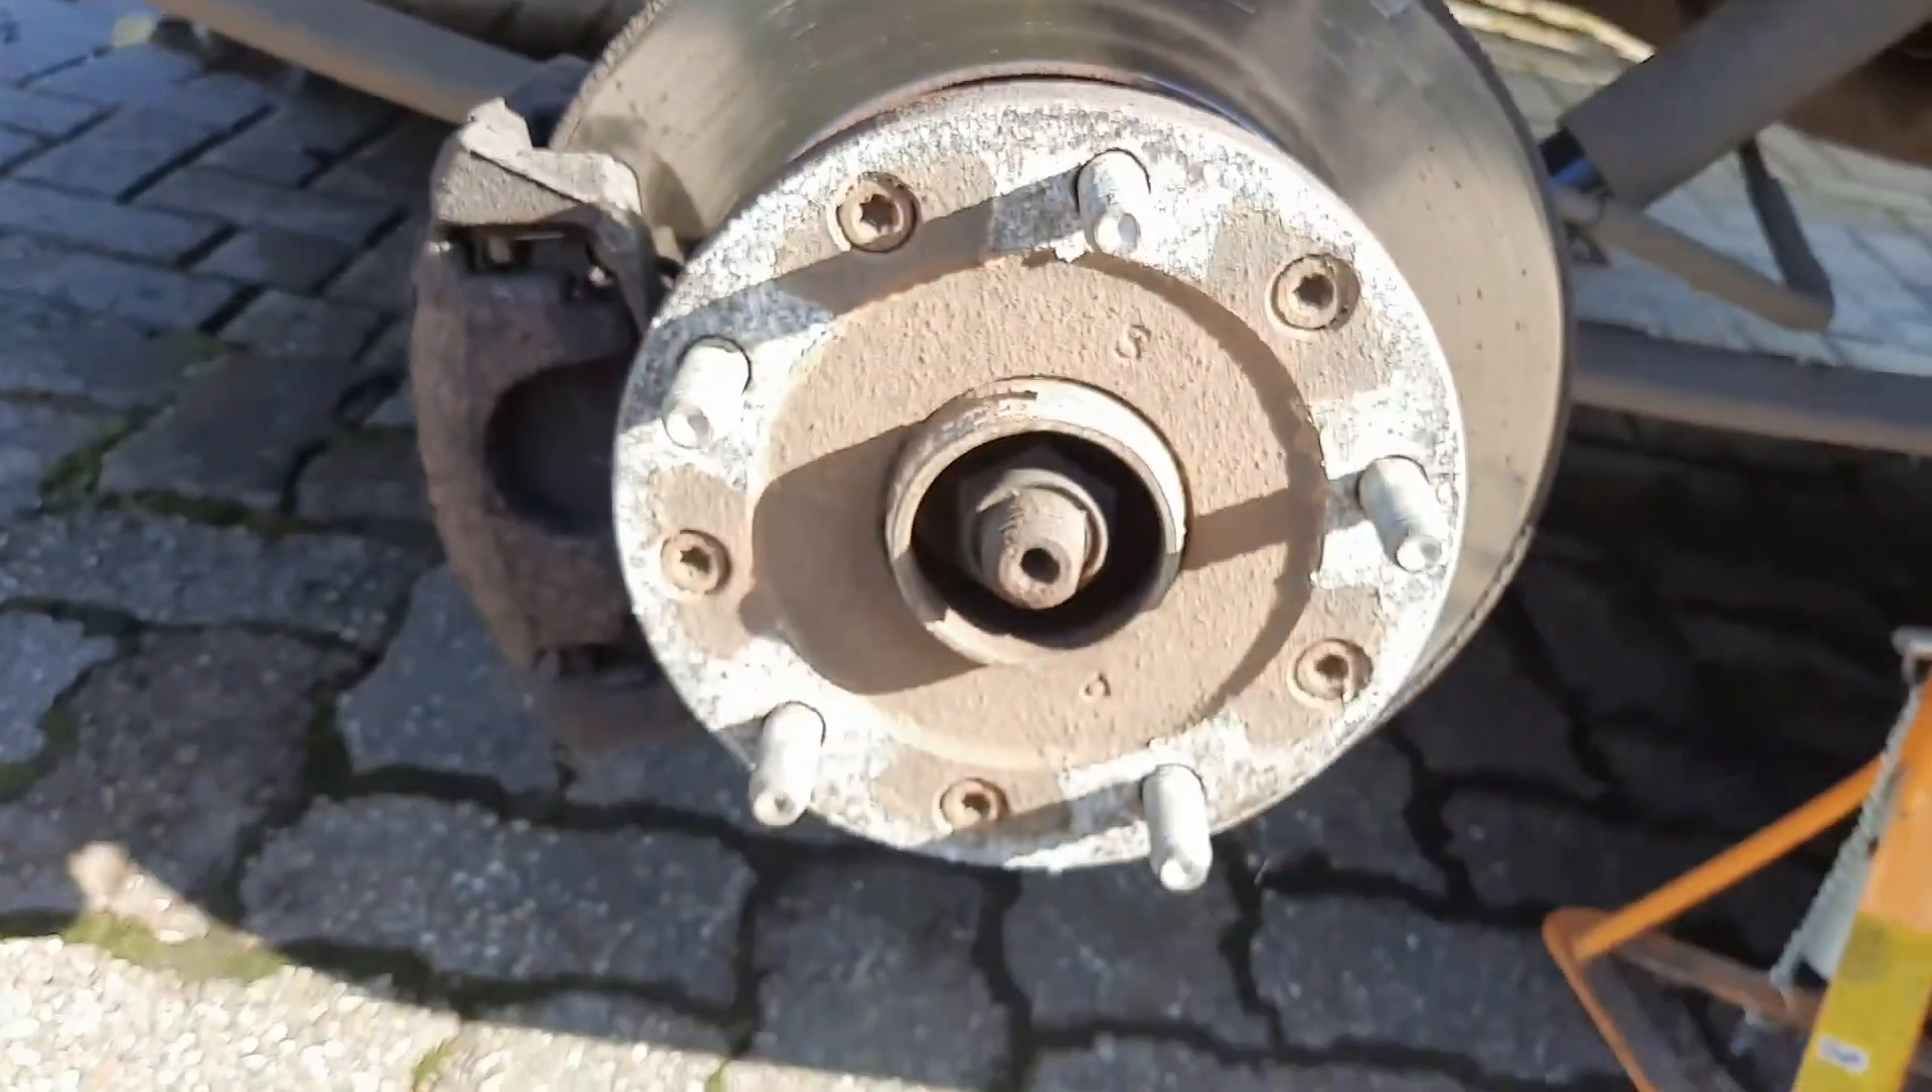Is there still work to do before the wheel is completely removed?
No.